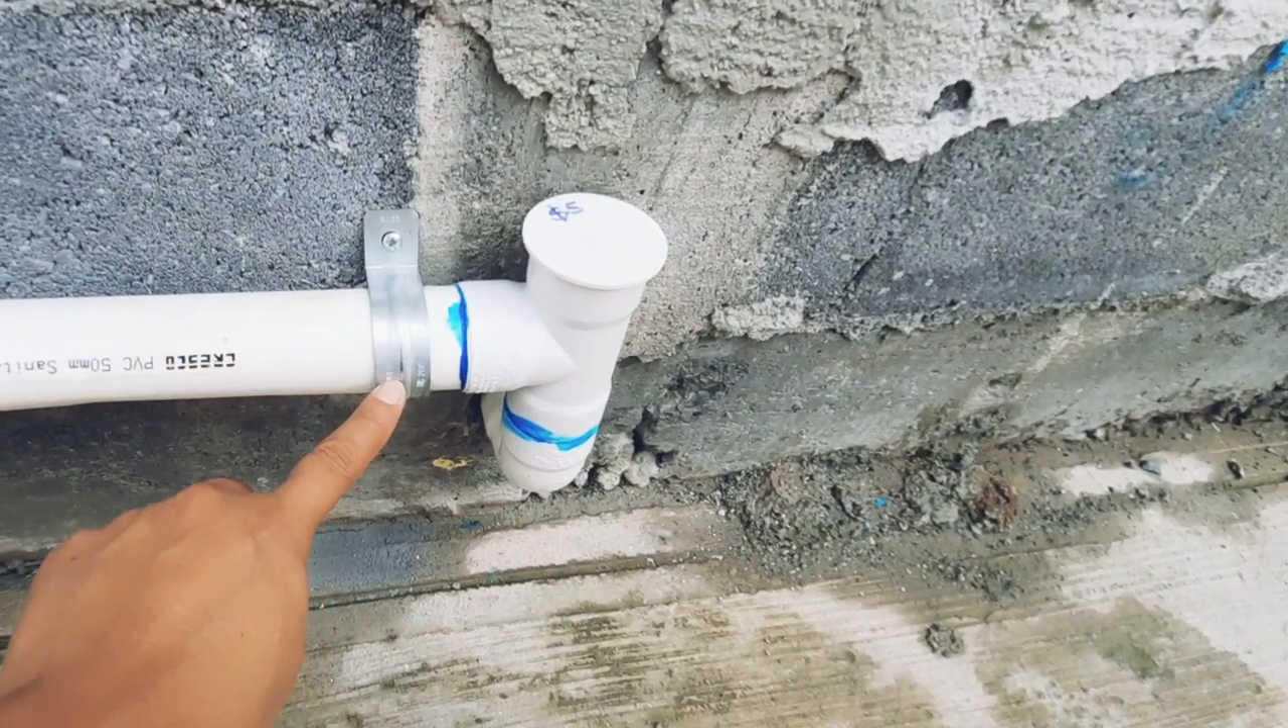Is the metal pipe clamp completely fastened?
Yes.